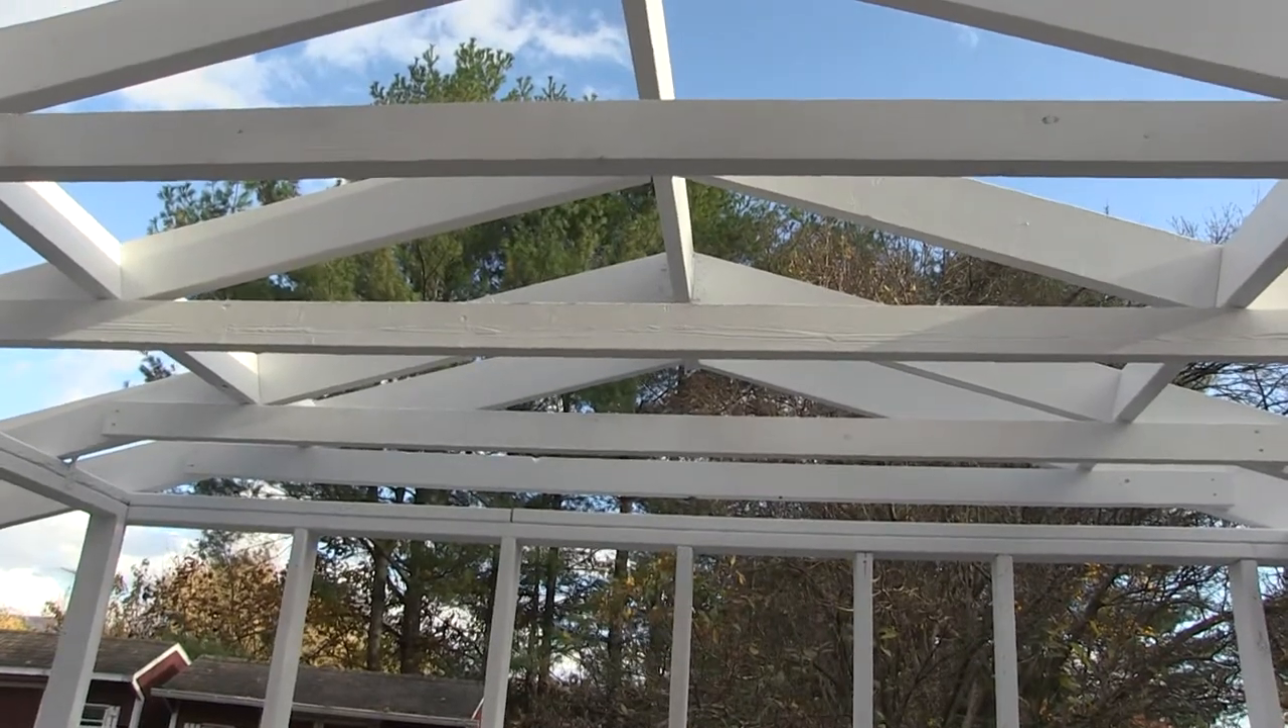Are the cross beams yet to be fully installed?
No.